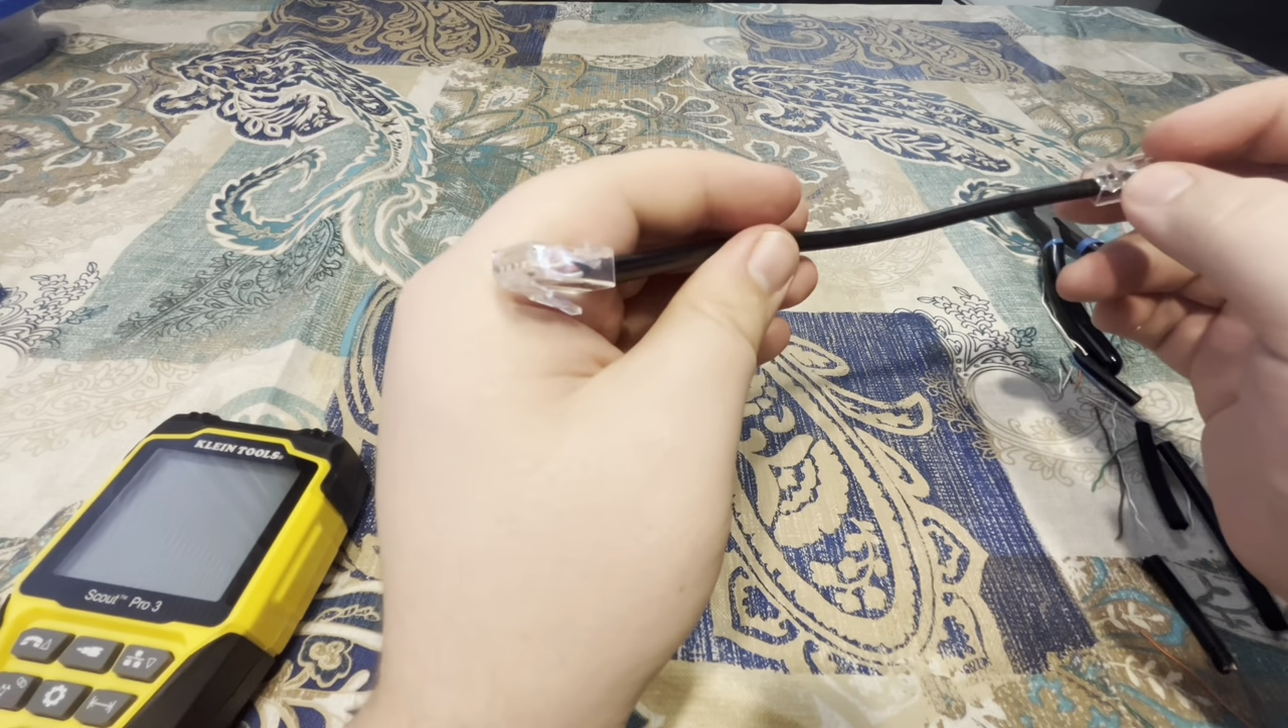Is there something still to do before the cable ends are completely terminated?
No.